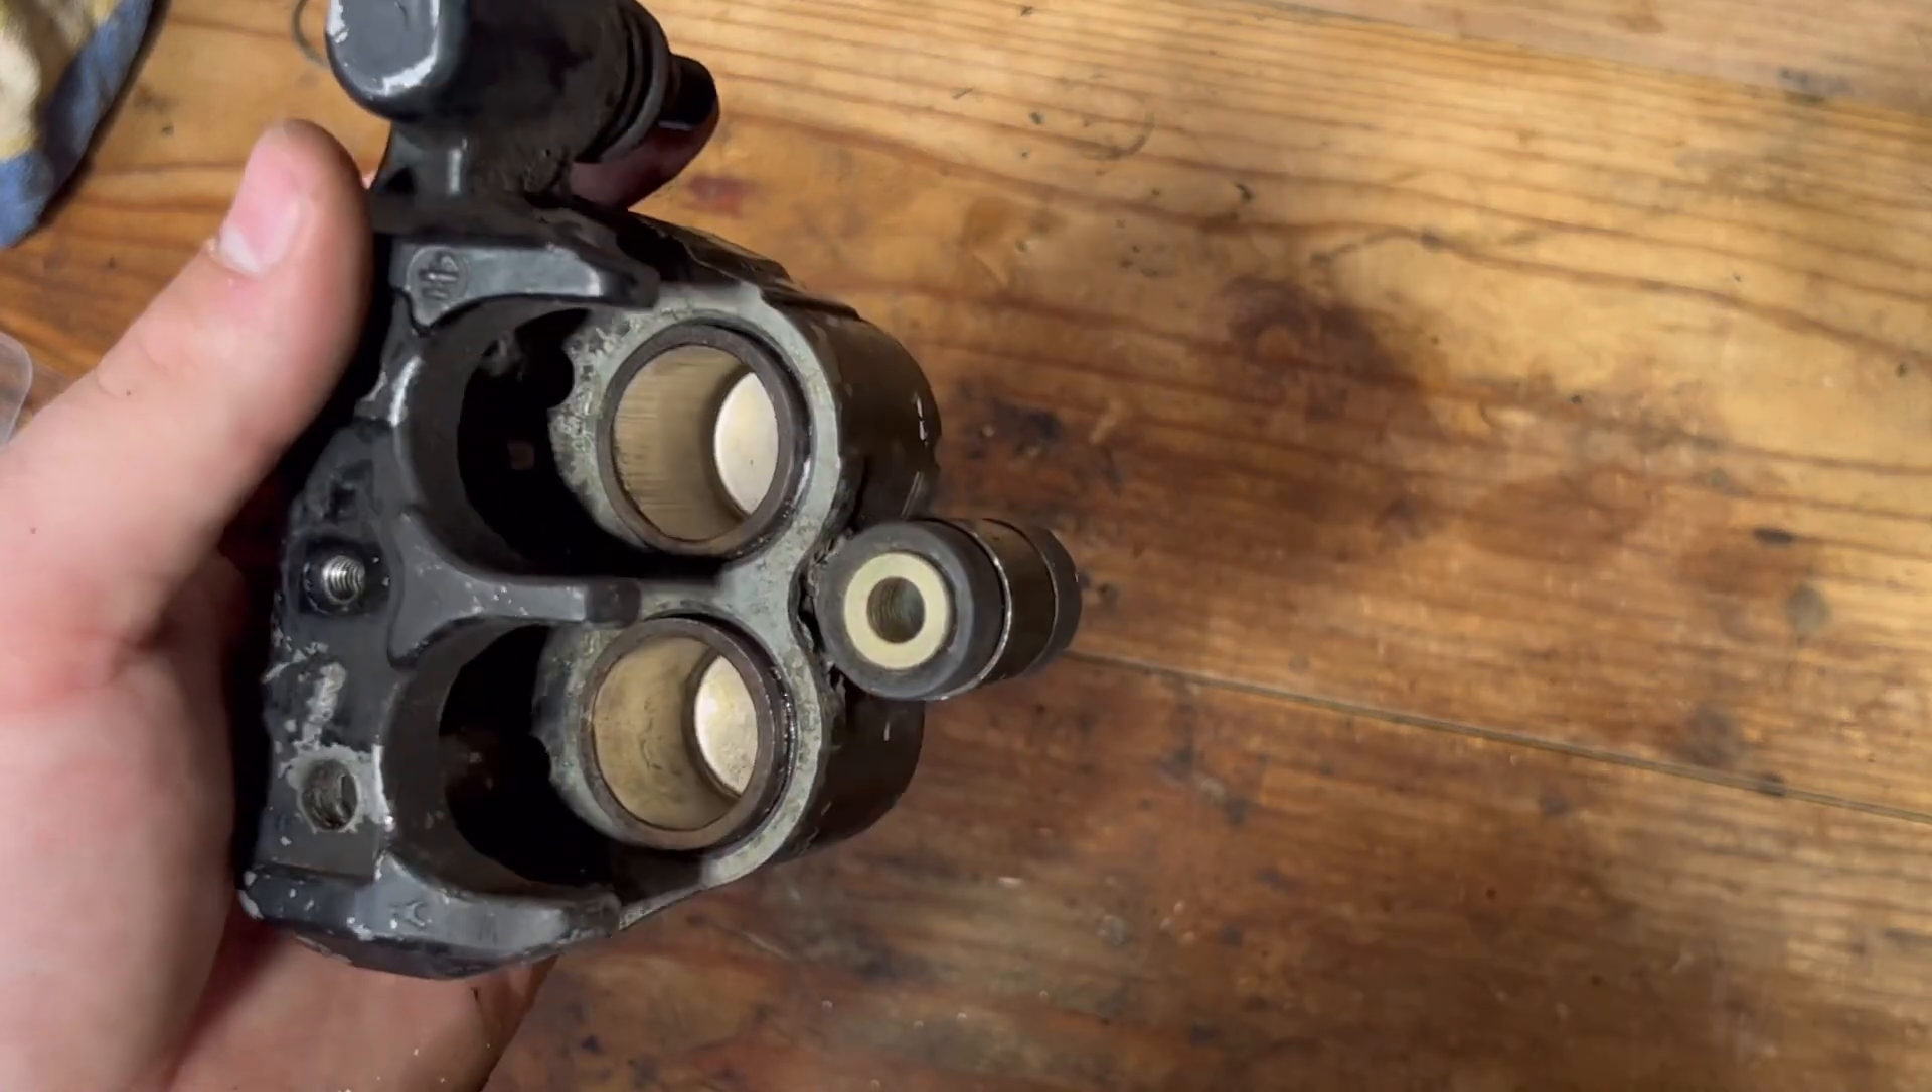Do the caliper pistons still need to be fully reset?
No.